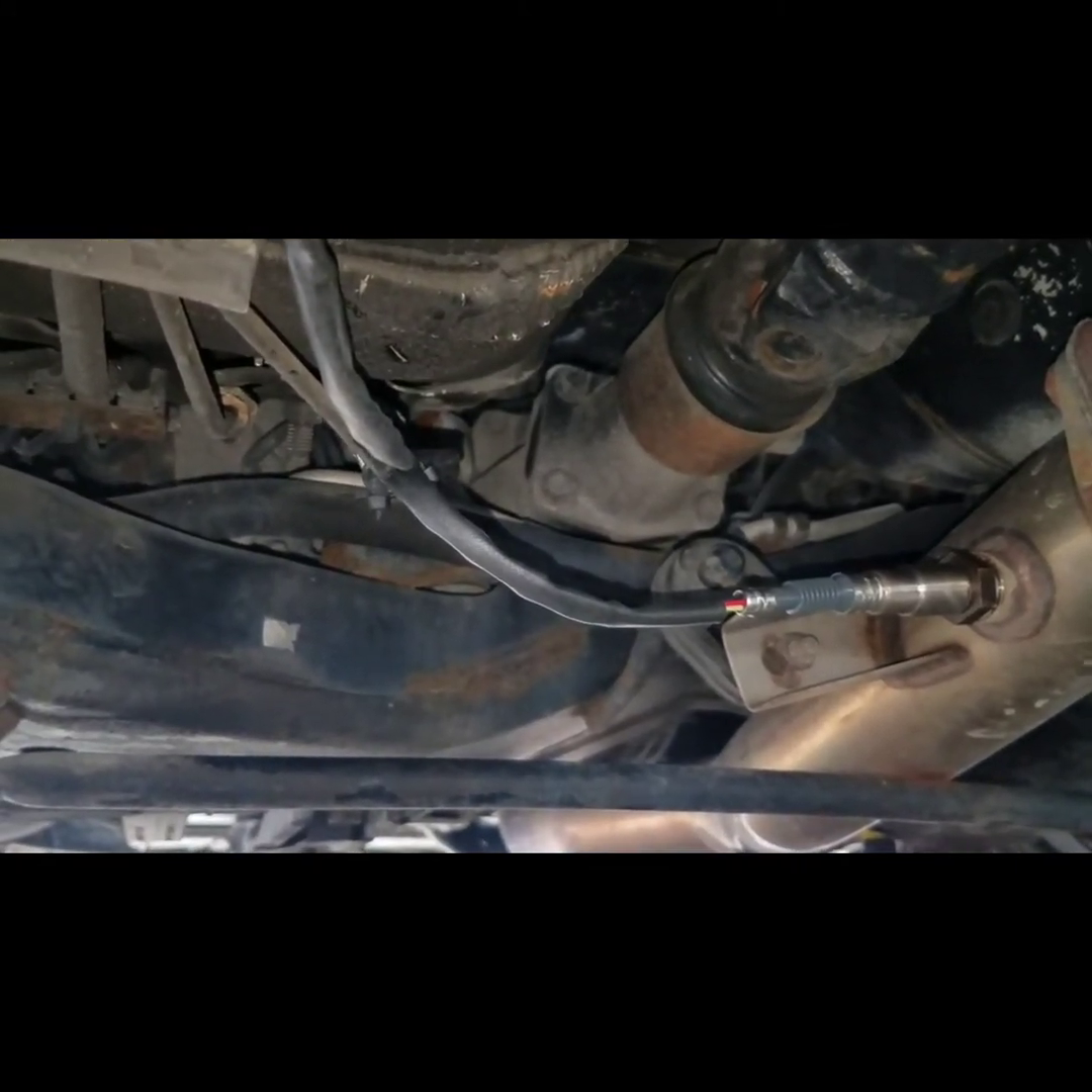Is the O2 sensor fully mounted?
Yes.